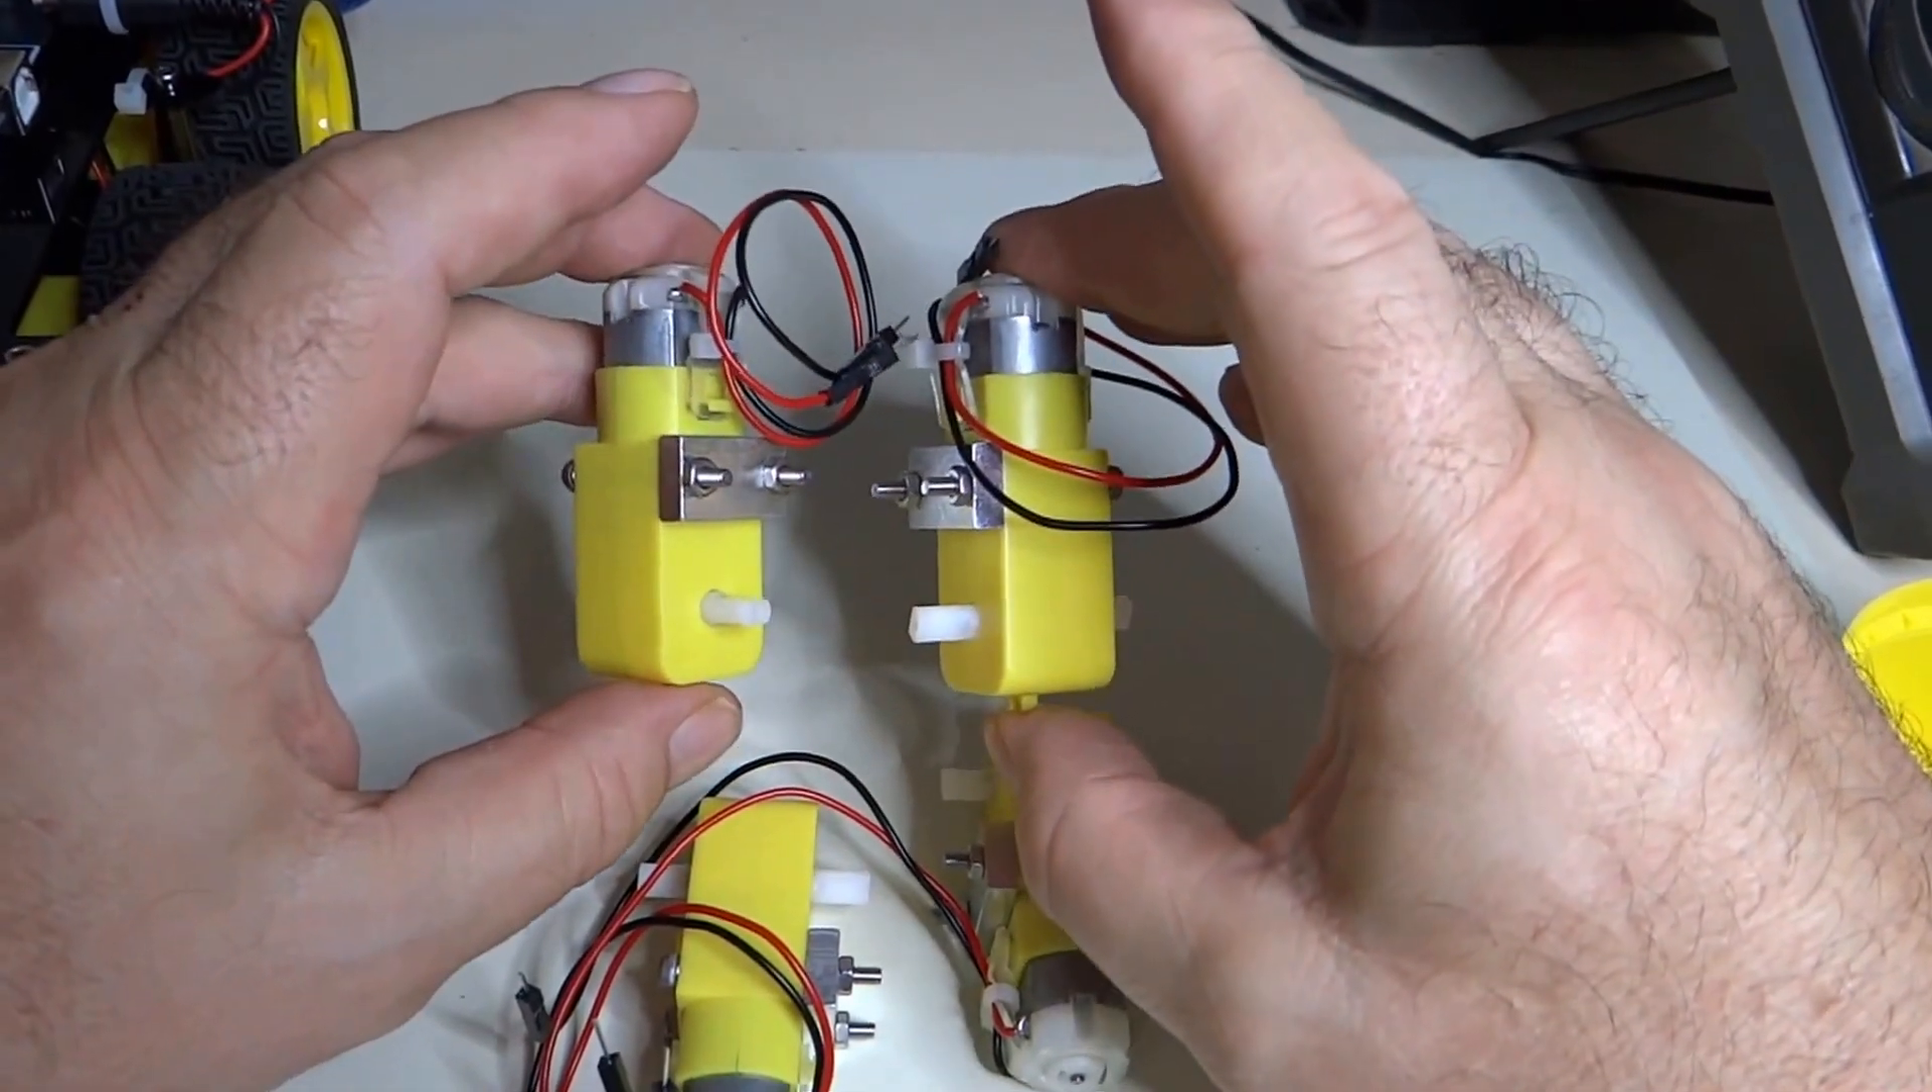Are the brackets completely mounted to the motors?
Yes.